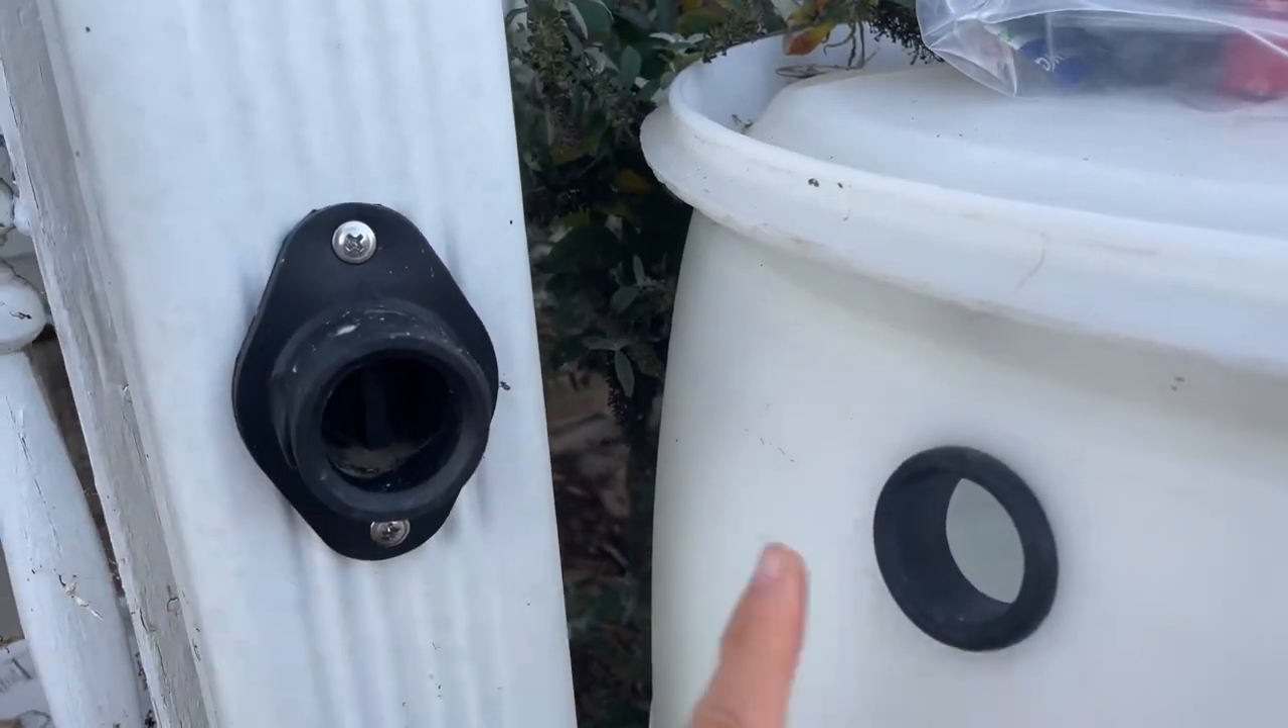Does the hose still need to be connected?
Yes.